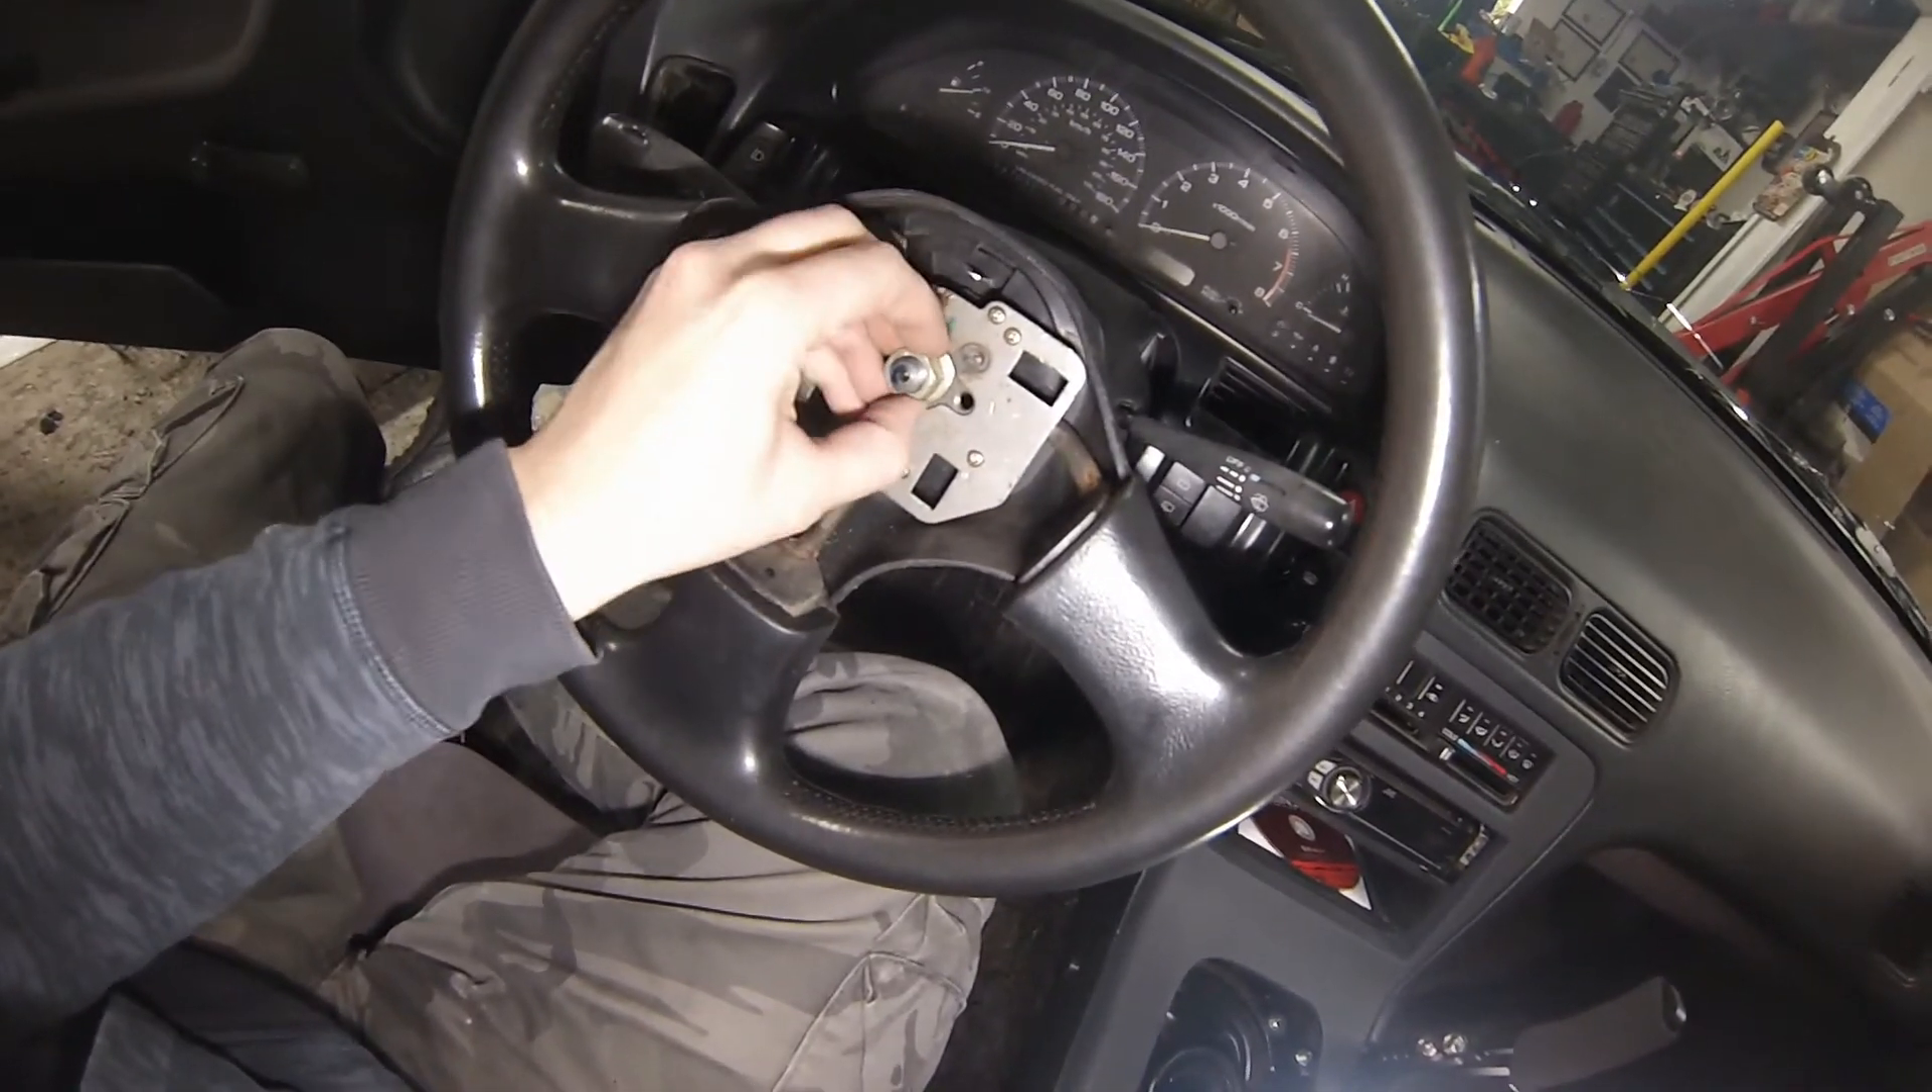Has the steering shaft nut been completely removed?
No.